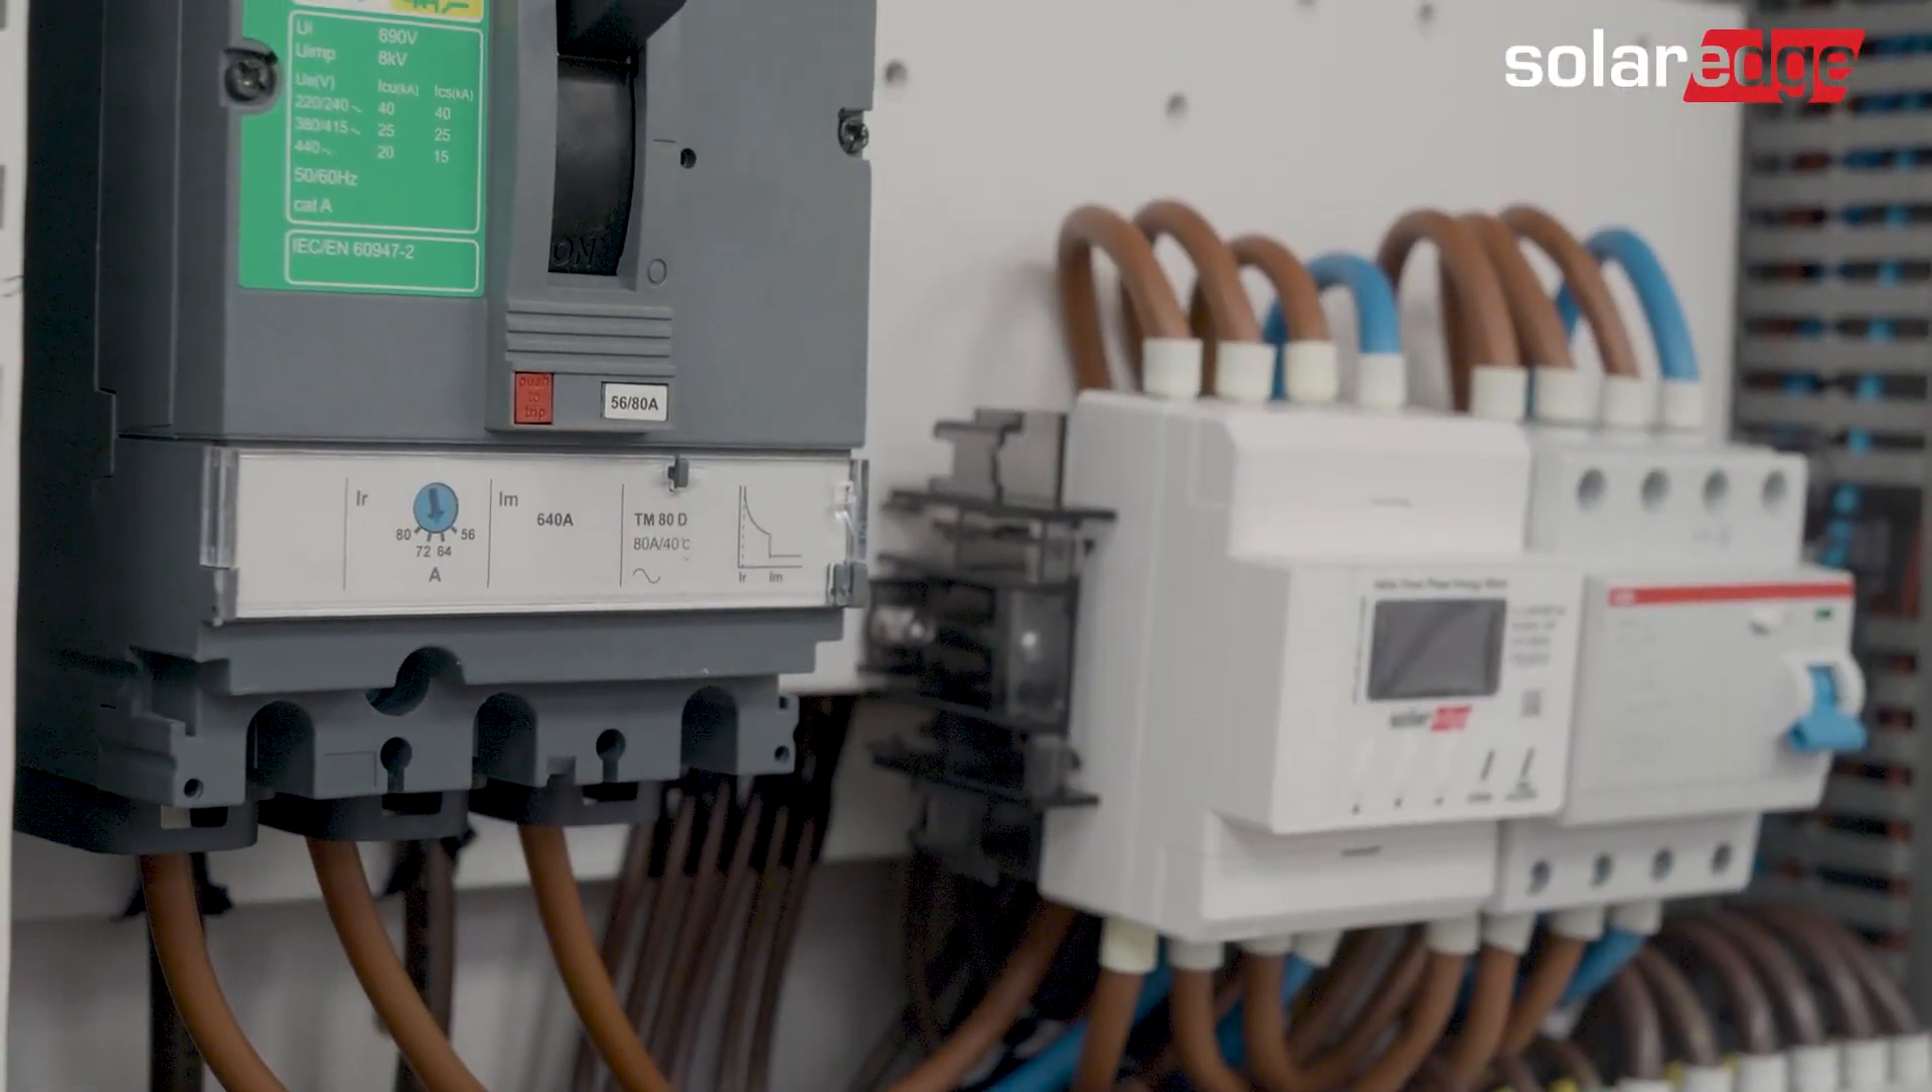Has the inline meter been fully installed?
Yes.